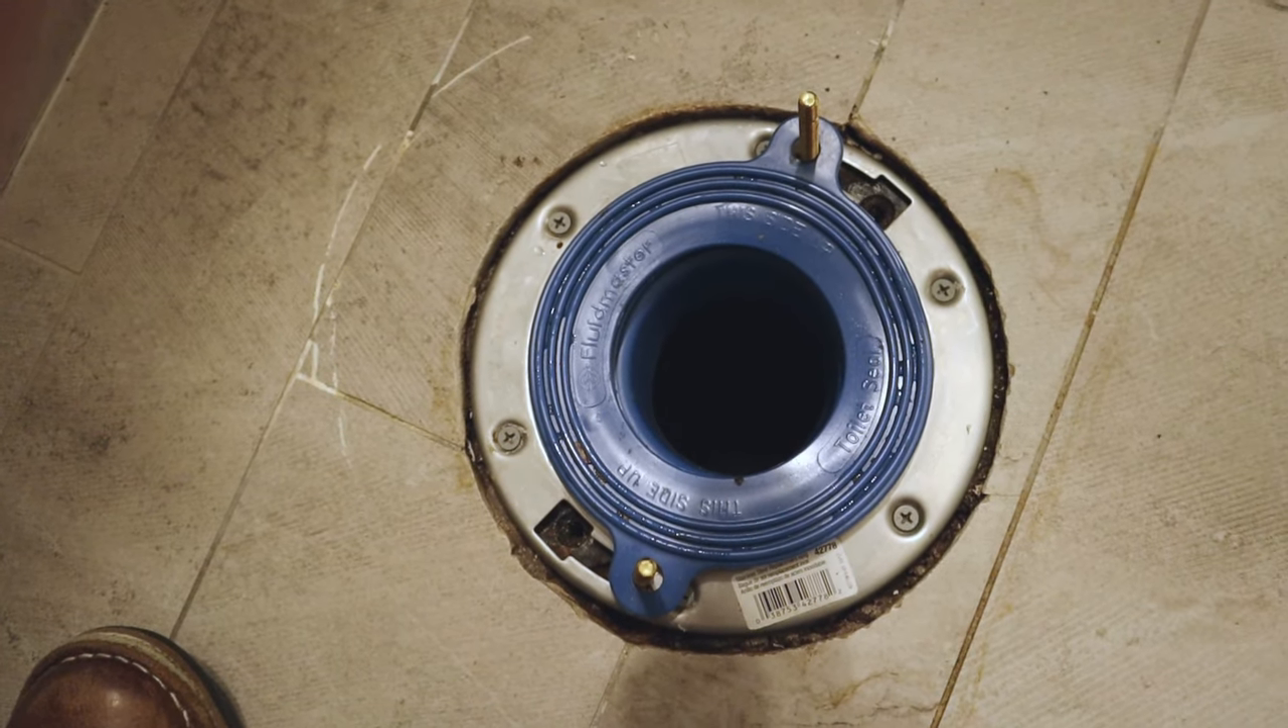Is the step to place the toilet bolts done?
Yes.